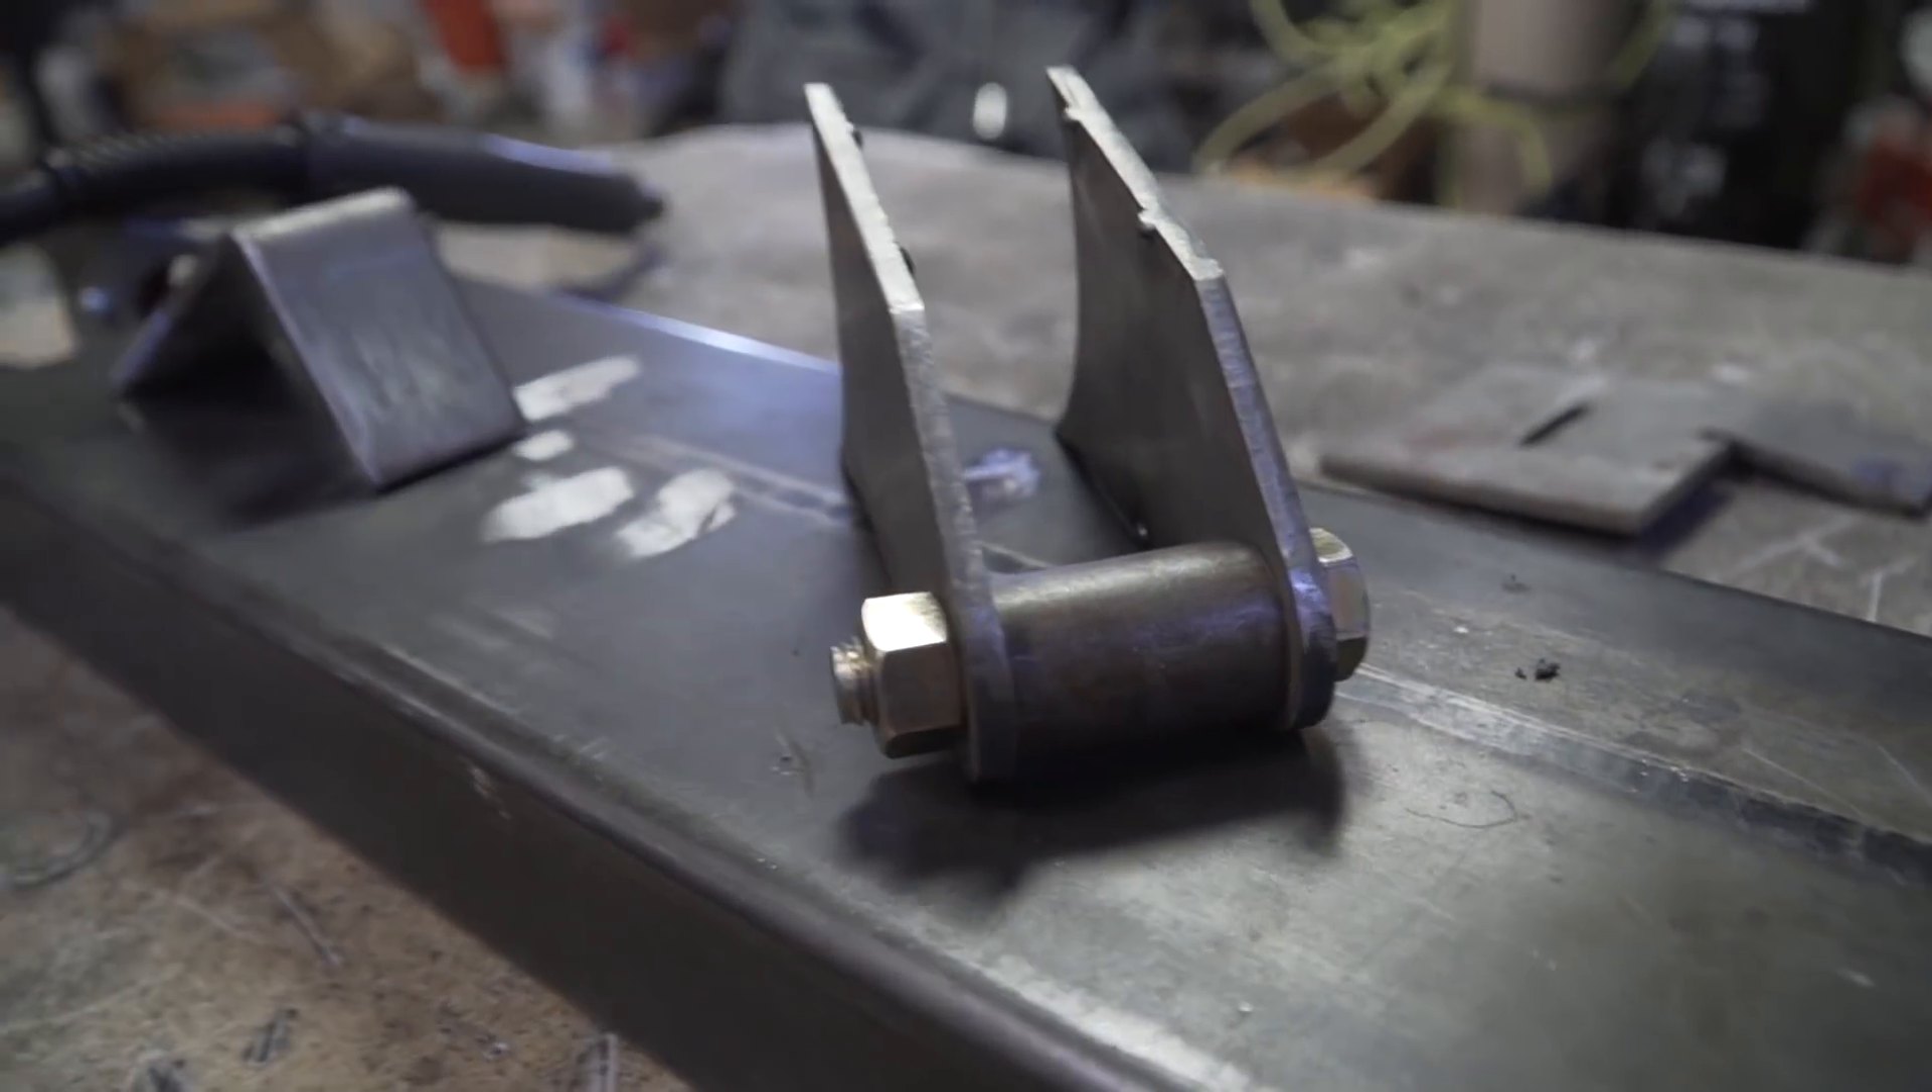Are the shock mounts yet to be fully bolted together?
No.